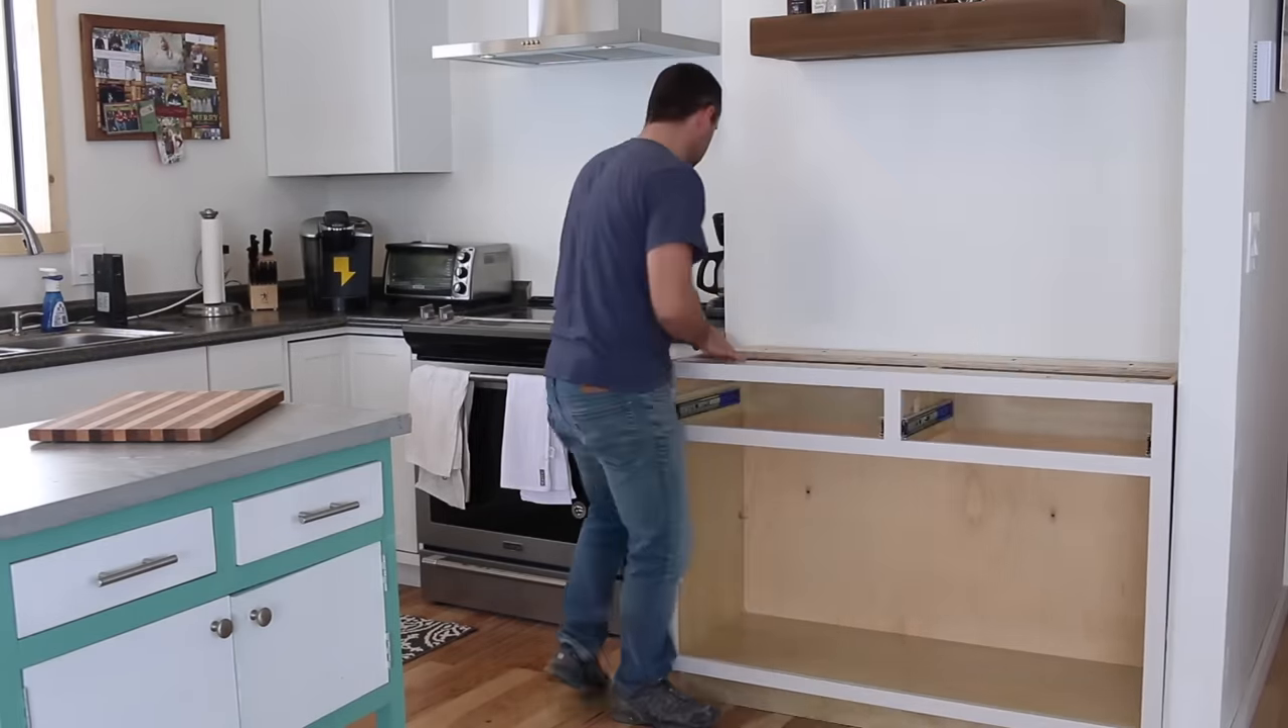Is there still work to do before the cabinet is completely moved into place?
No.